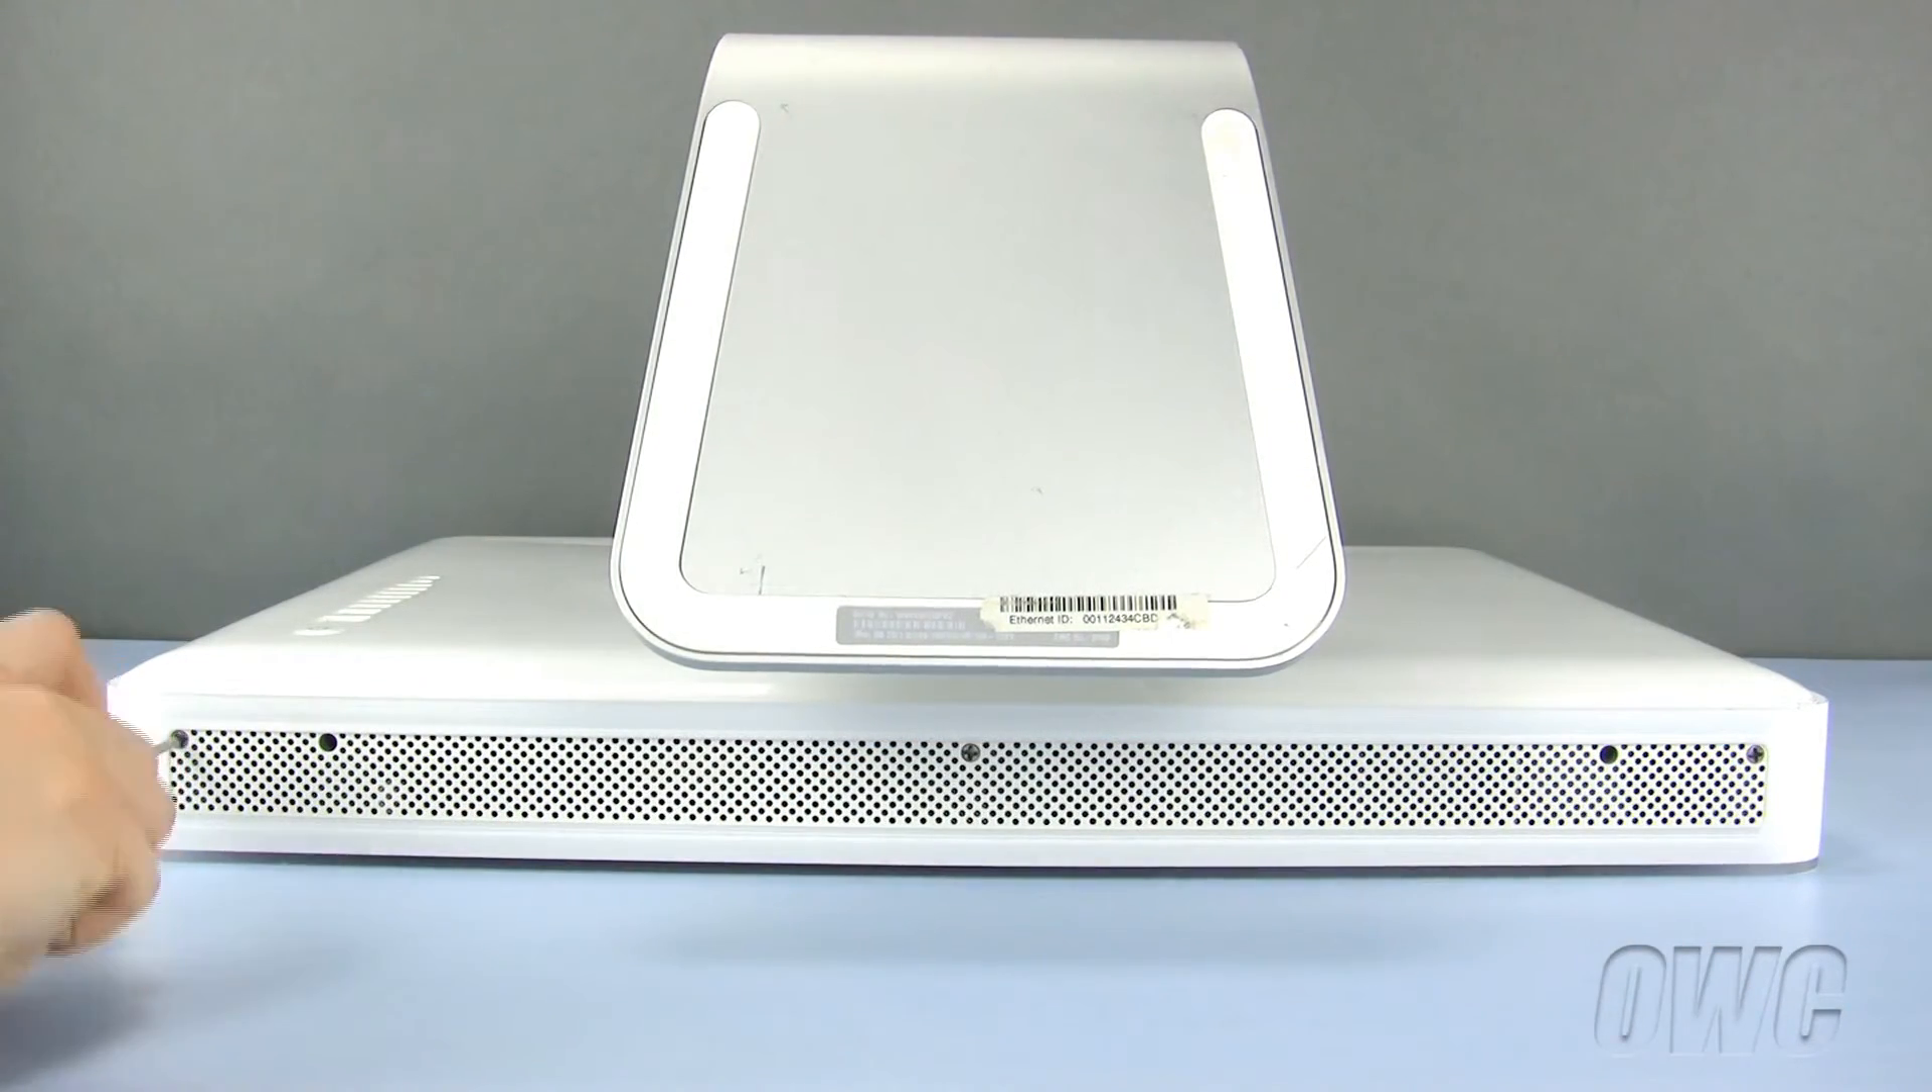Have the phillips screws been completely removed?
No.